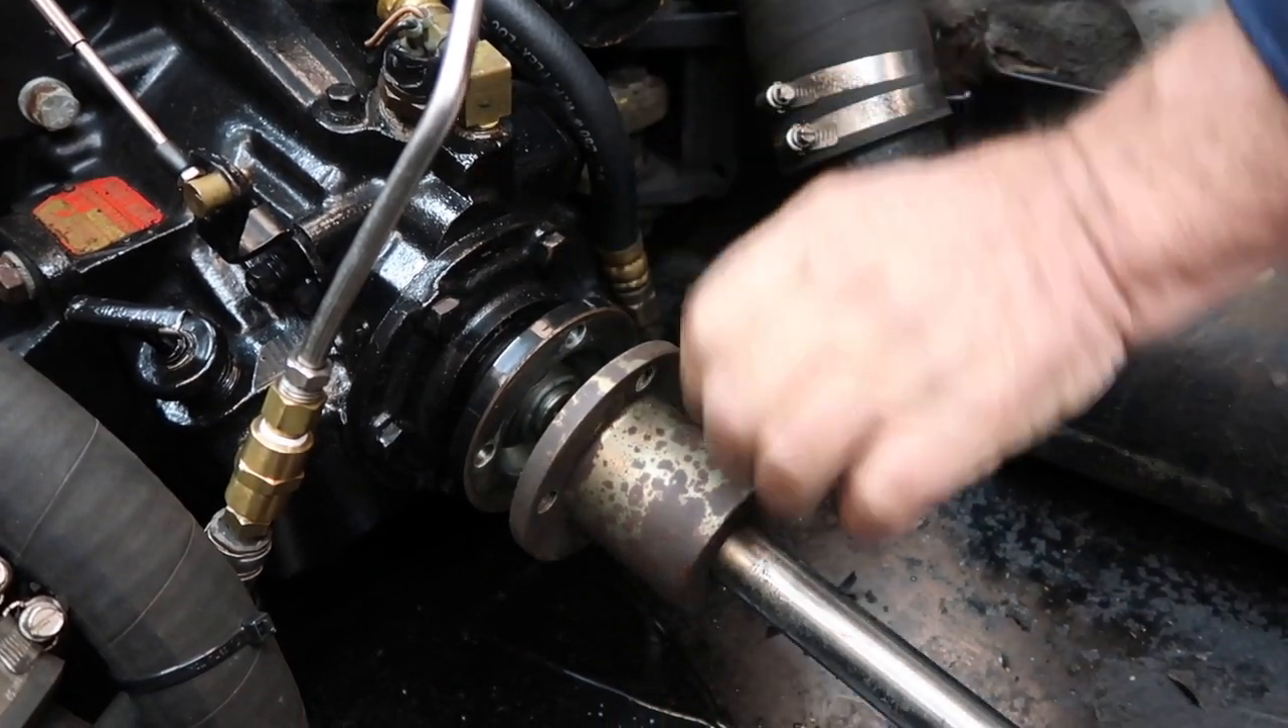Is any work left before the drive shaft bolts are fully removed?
No.